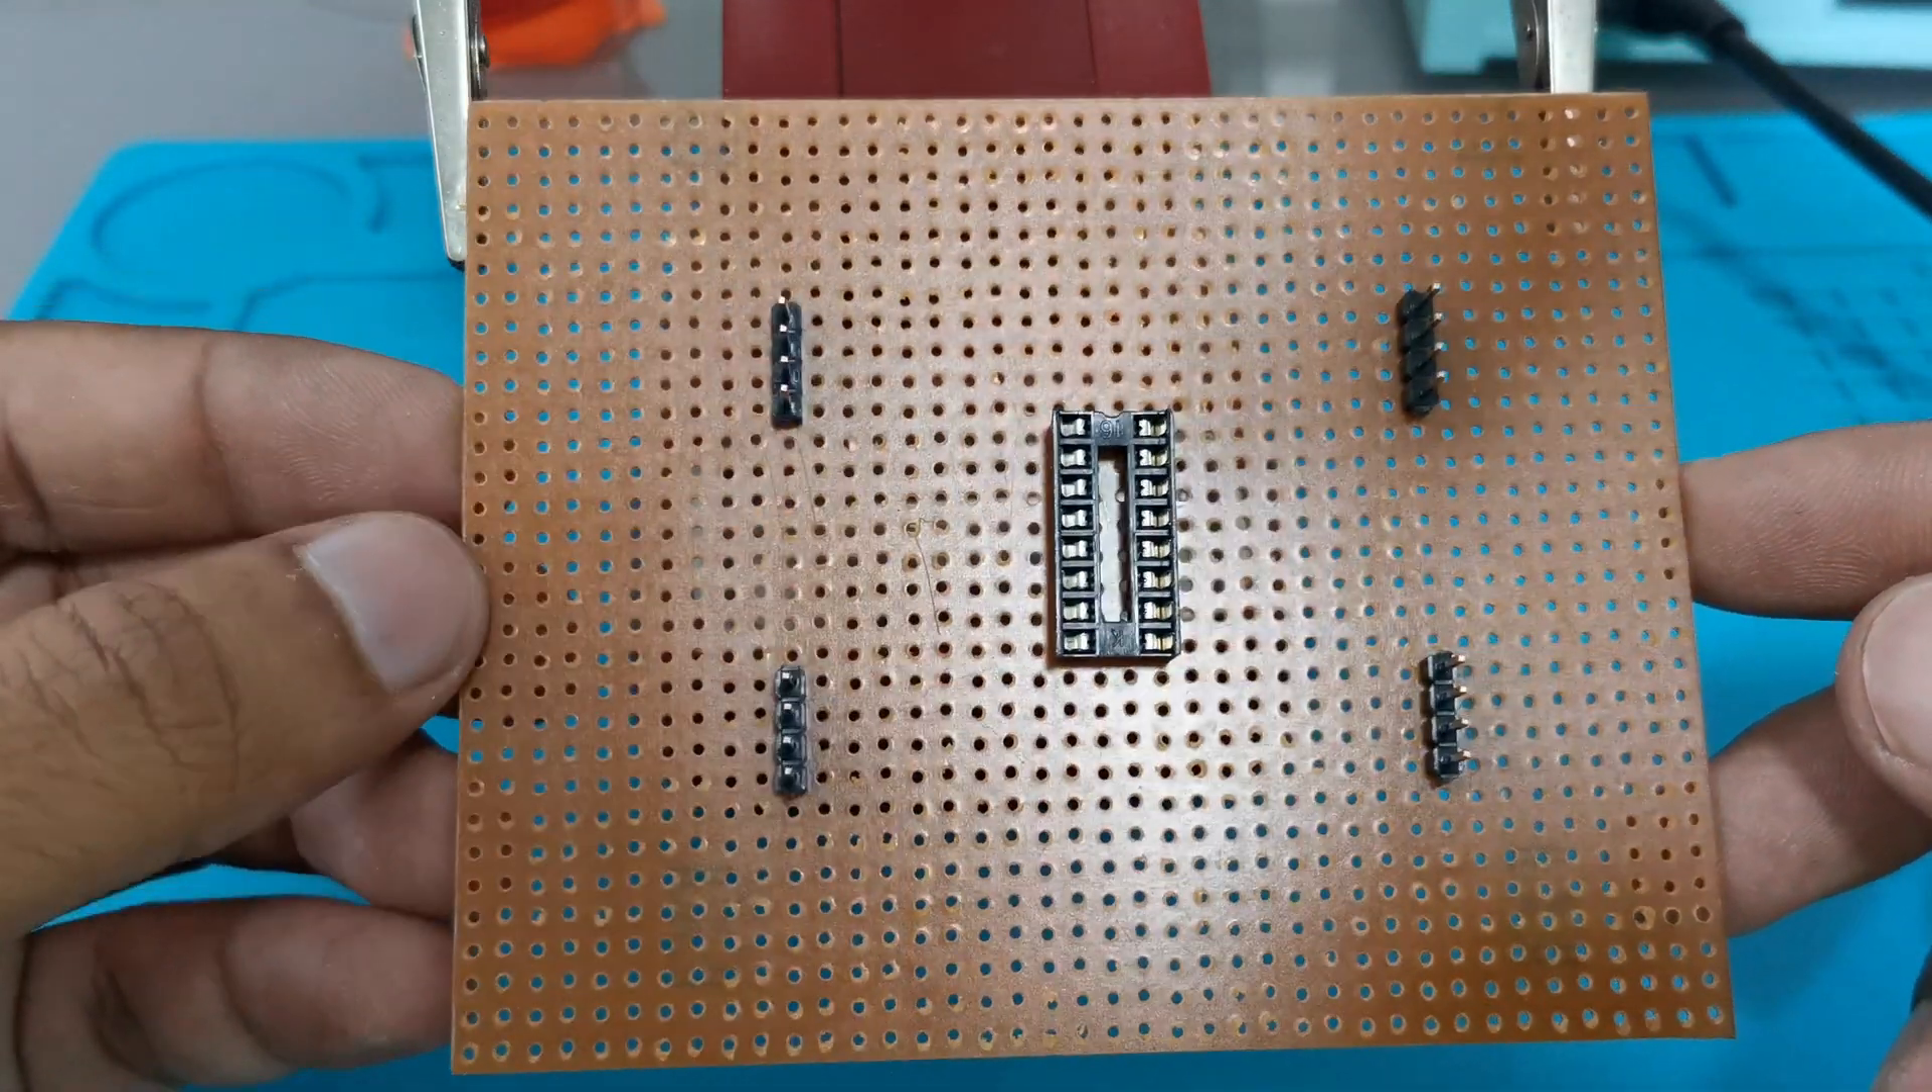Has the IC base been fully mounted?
Yes.